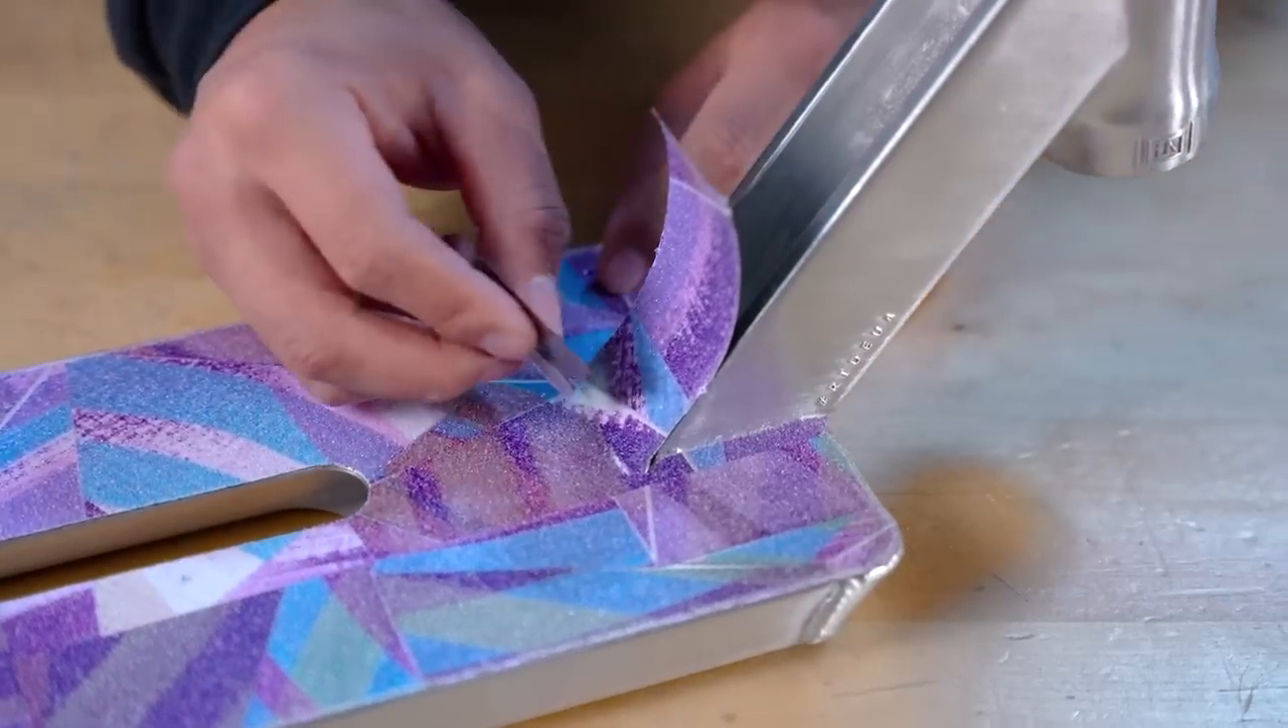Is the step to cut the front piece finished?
No.